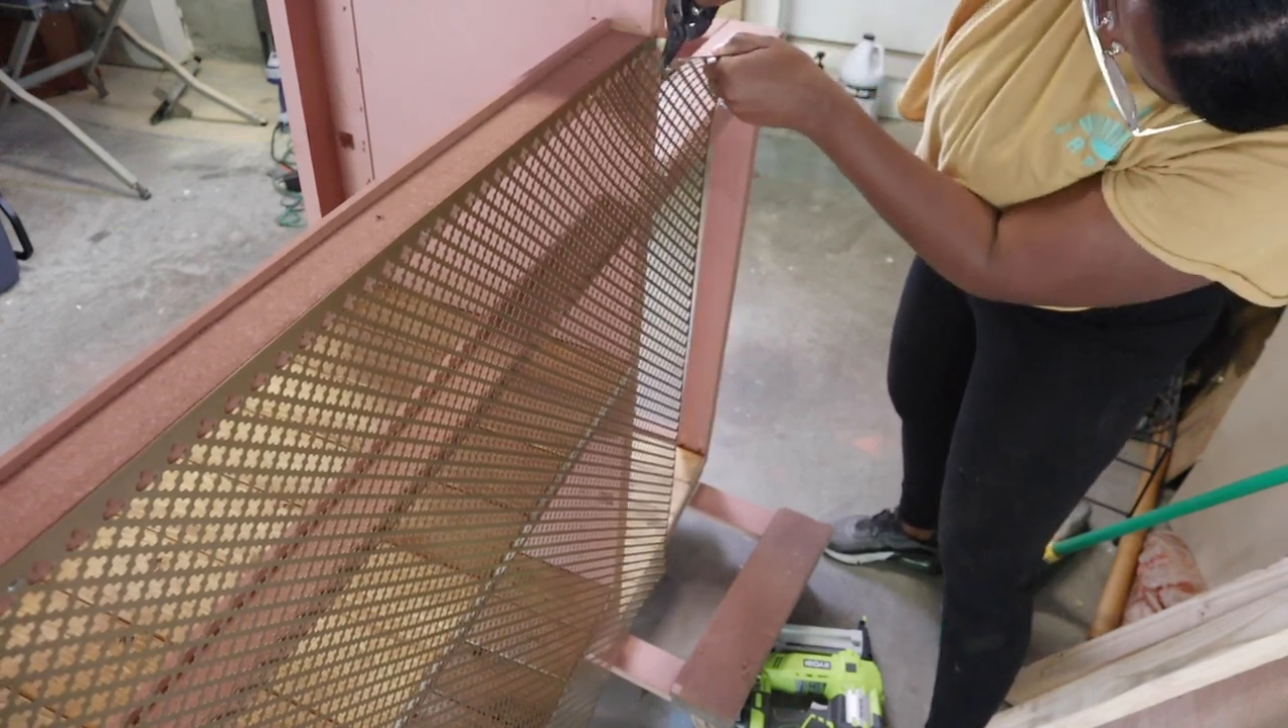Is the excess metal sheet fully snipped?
No.